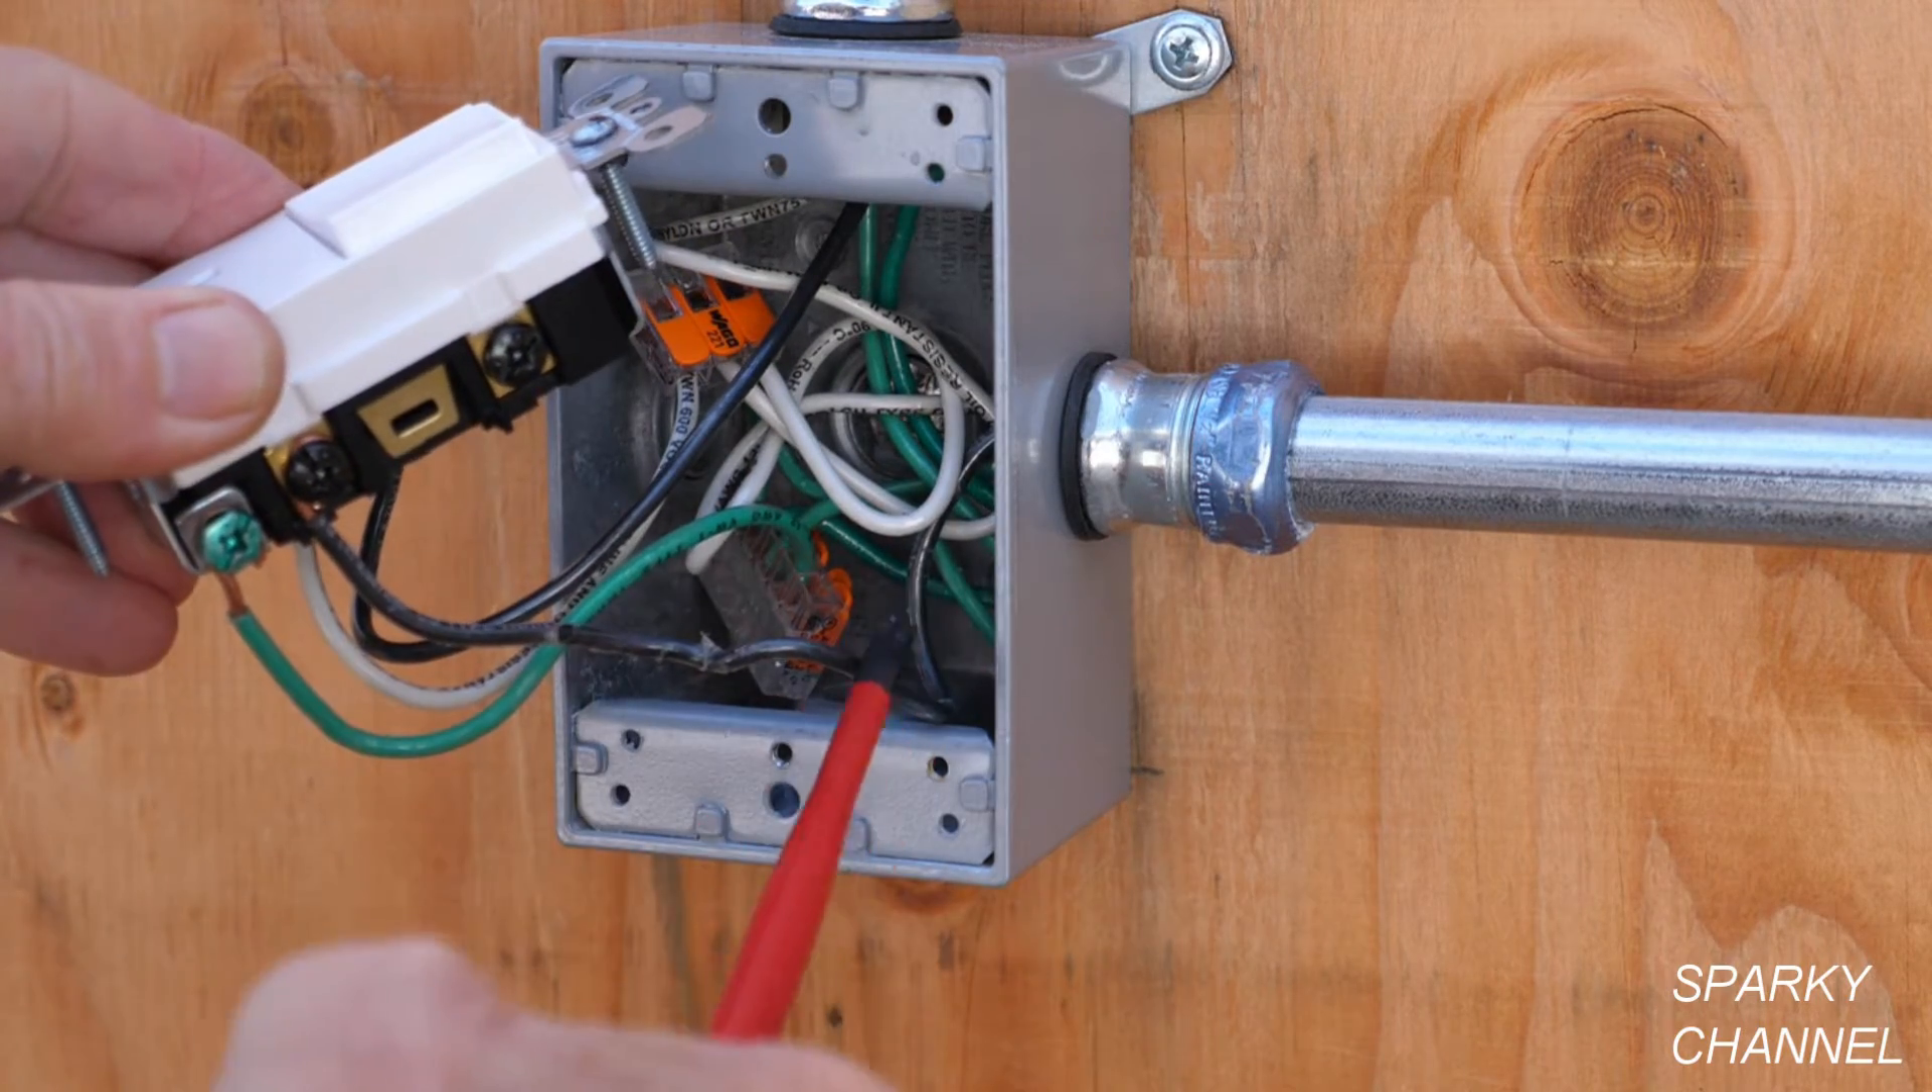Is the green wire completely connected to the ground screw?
Yes.